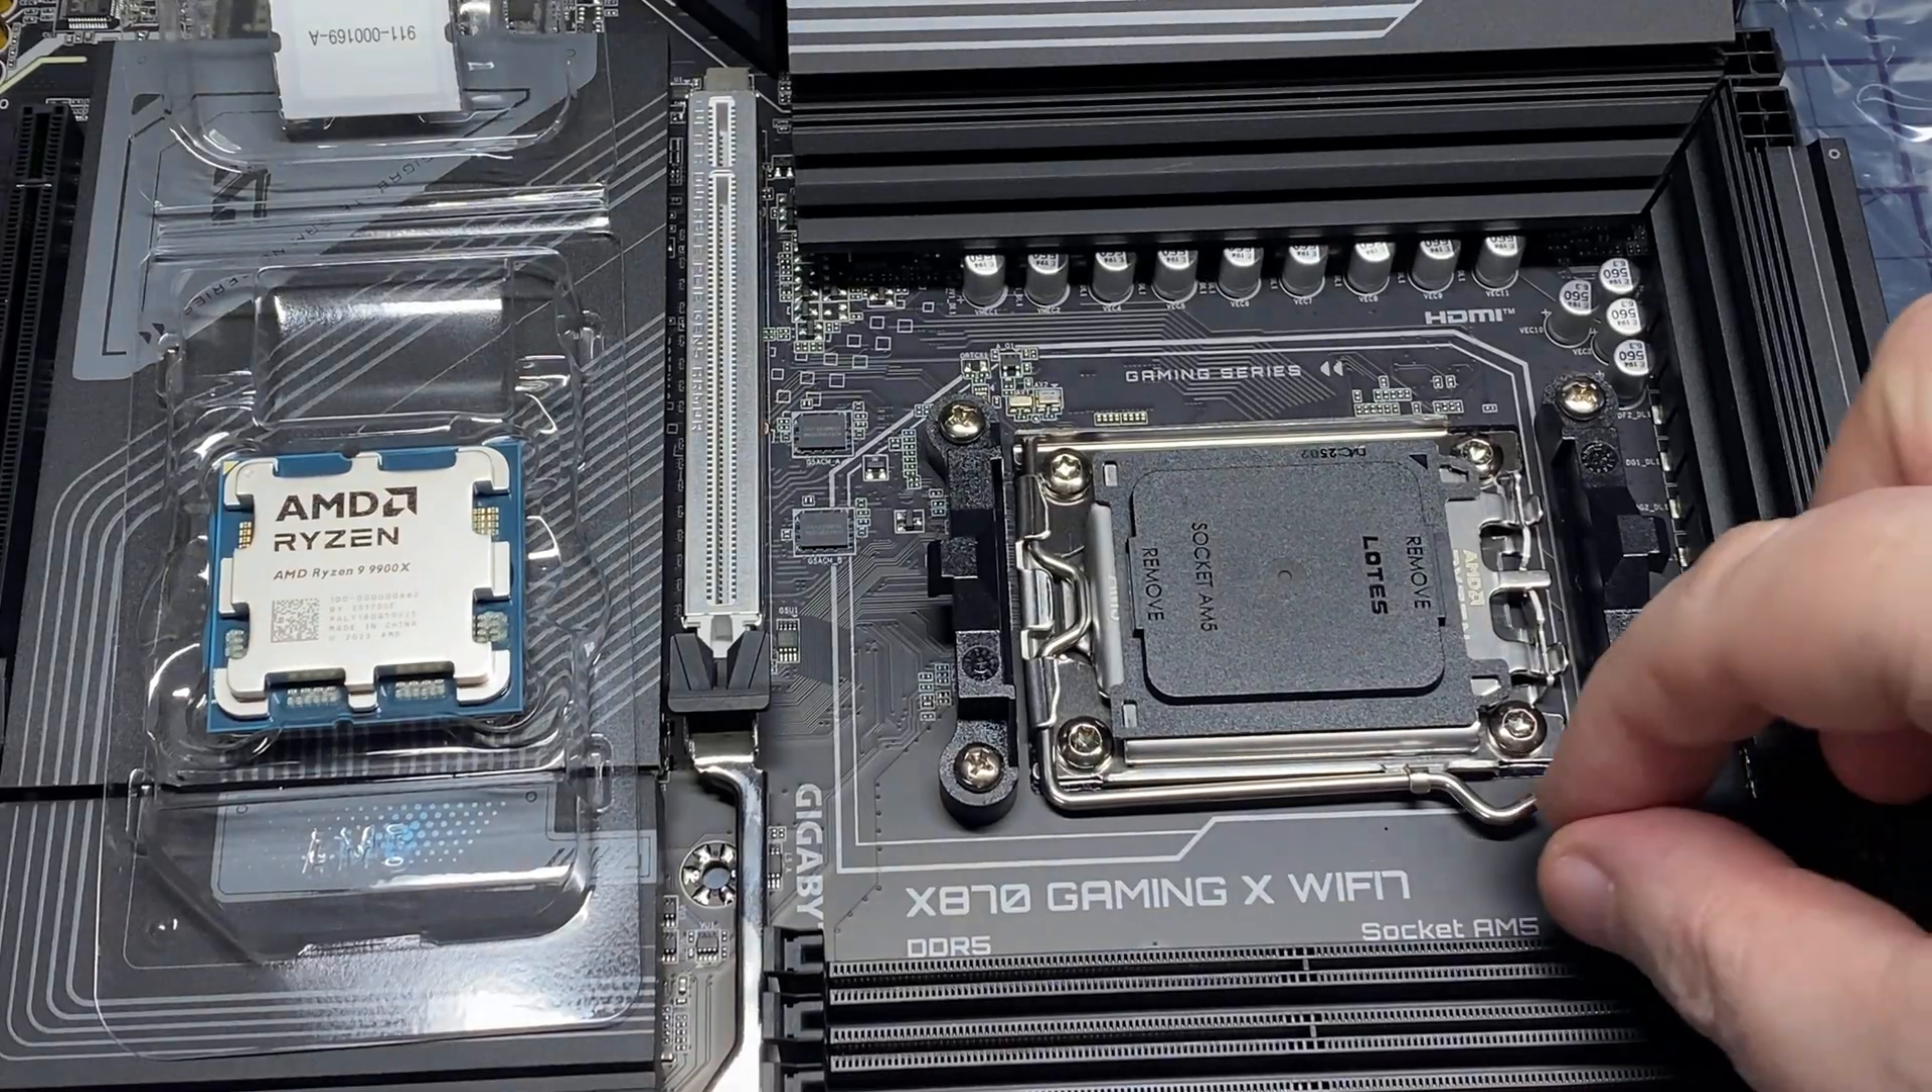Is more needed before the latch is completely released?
Yes.